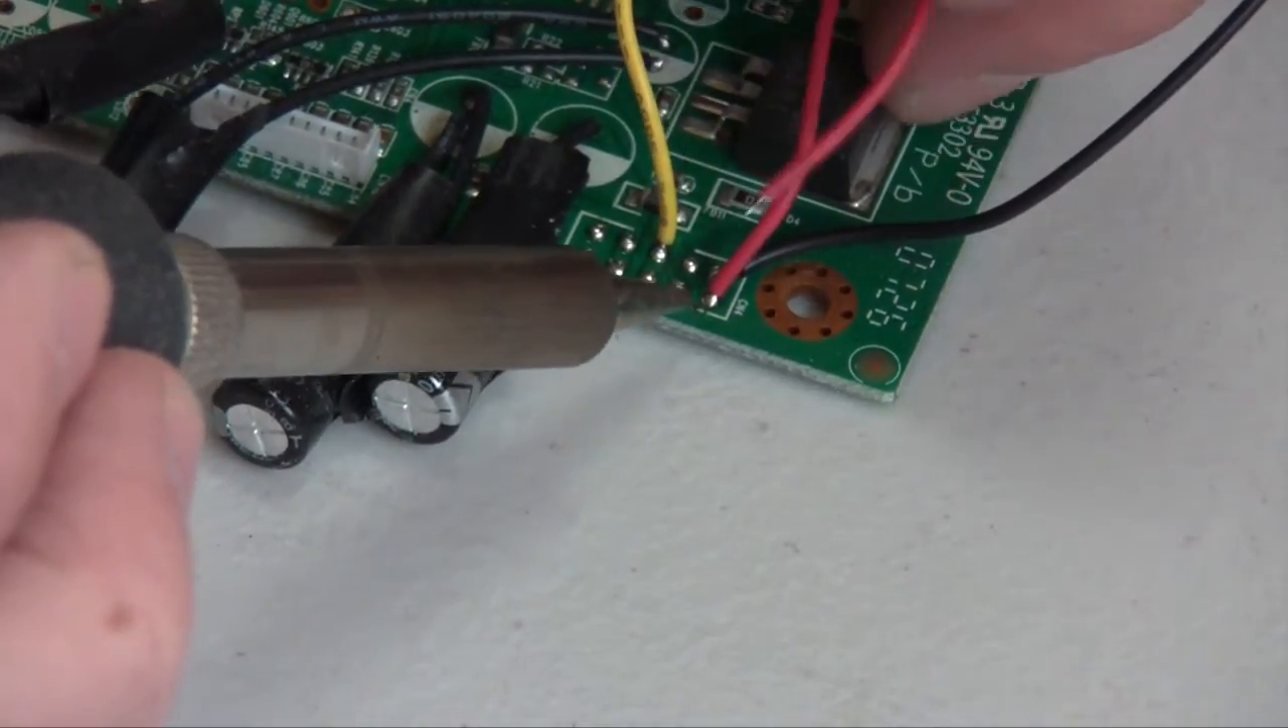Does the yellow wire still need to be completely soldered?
No.